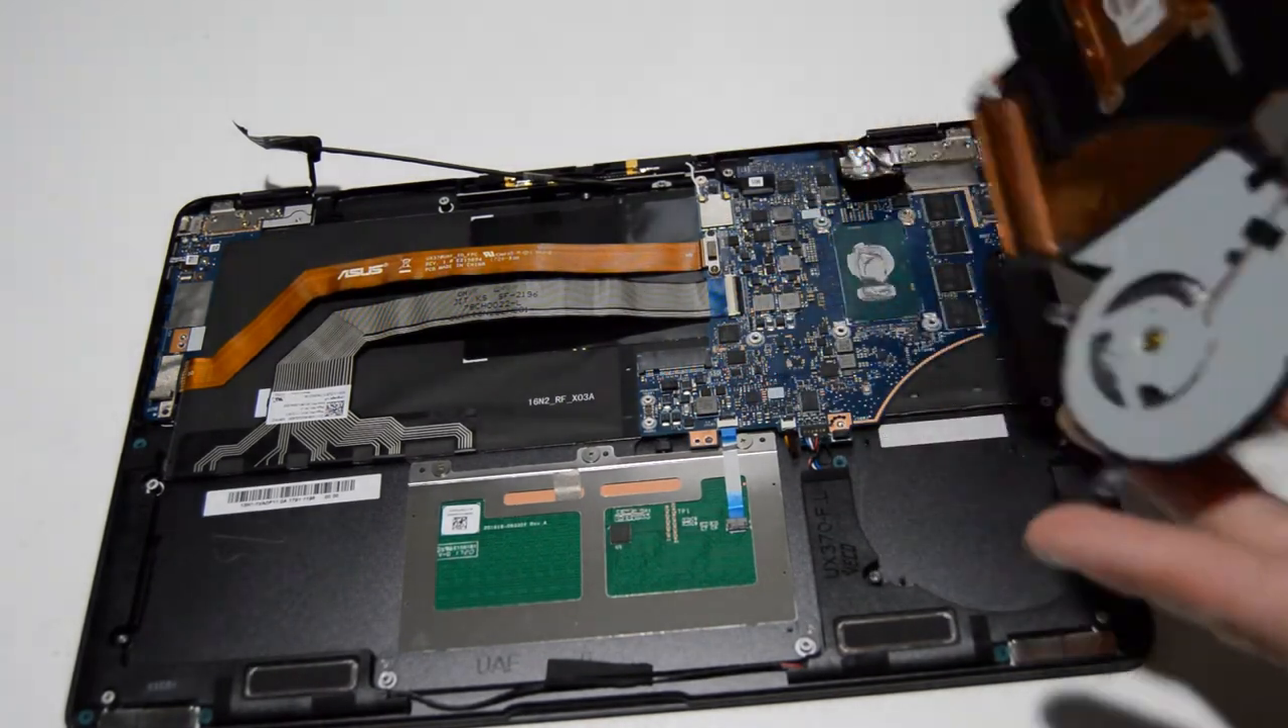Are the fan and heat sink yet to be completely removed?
No.